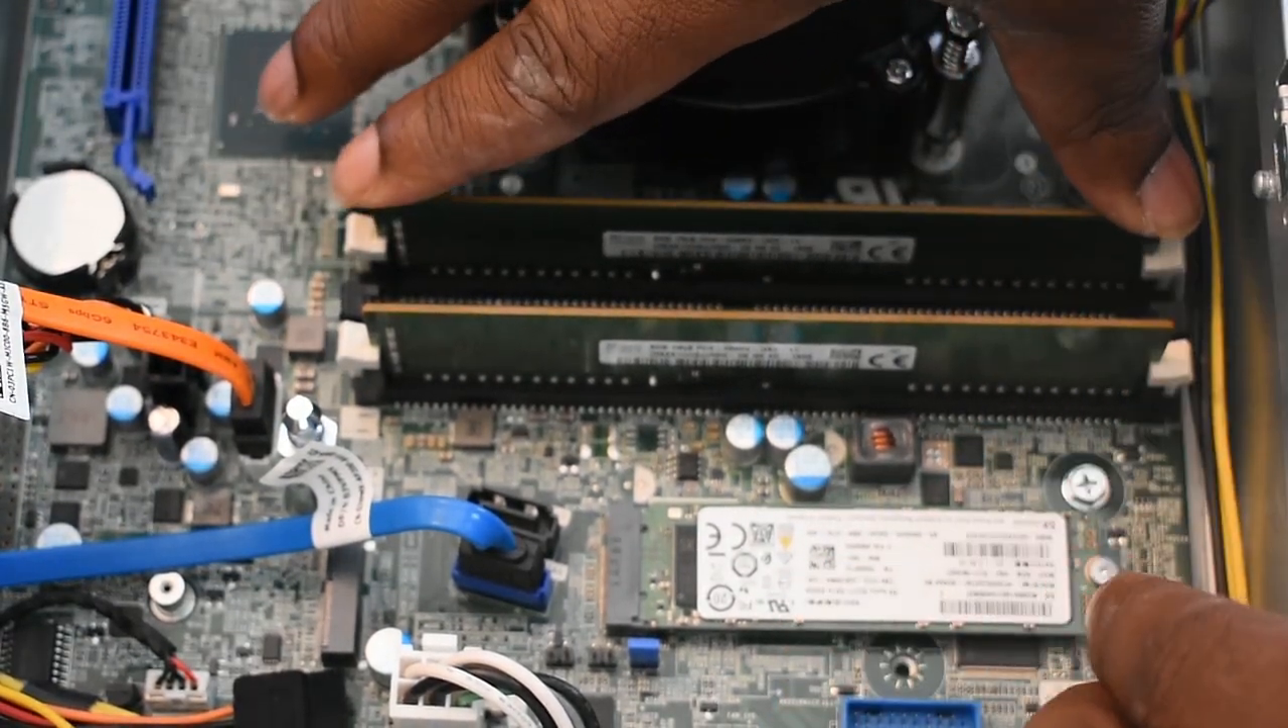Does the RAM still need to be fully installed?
No.